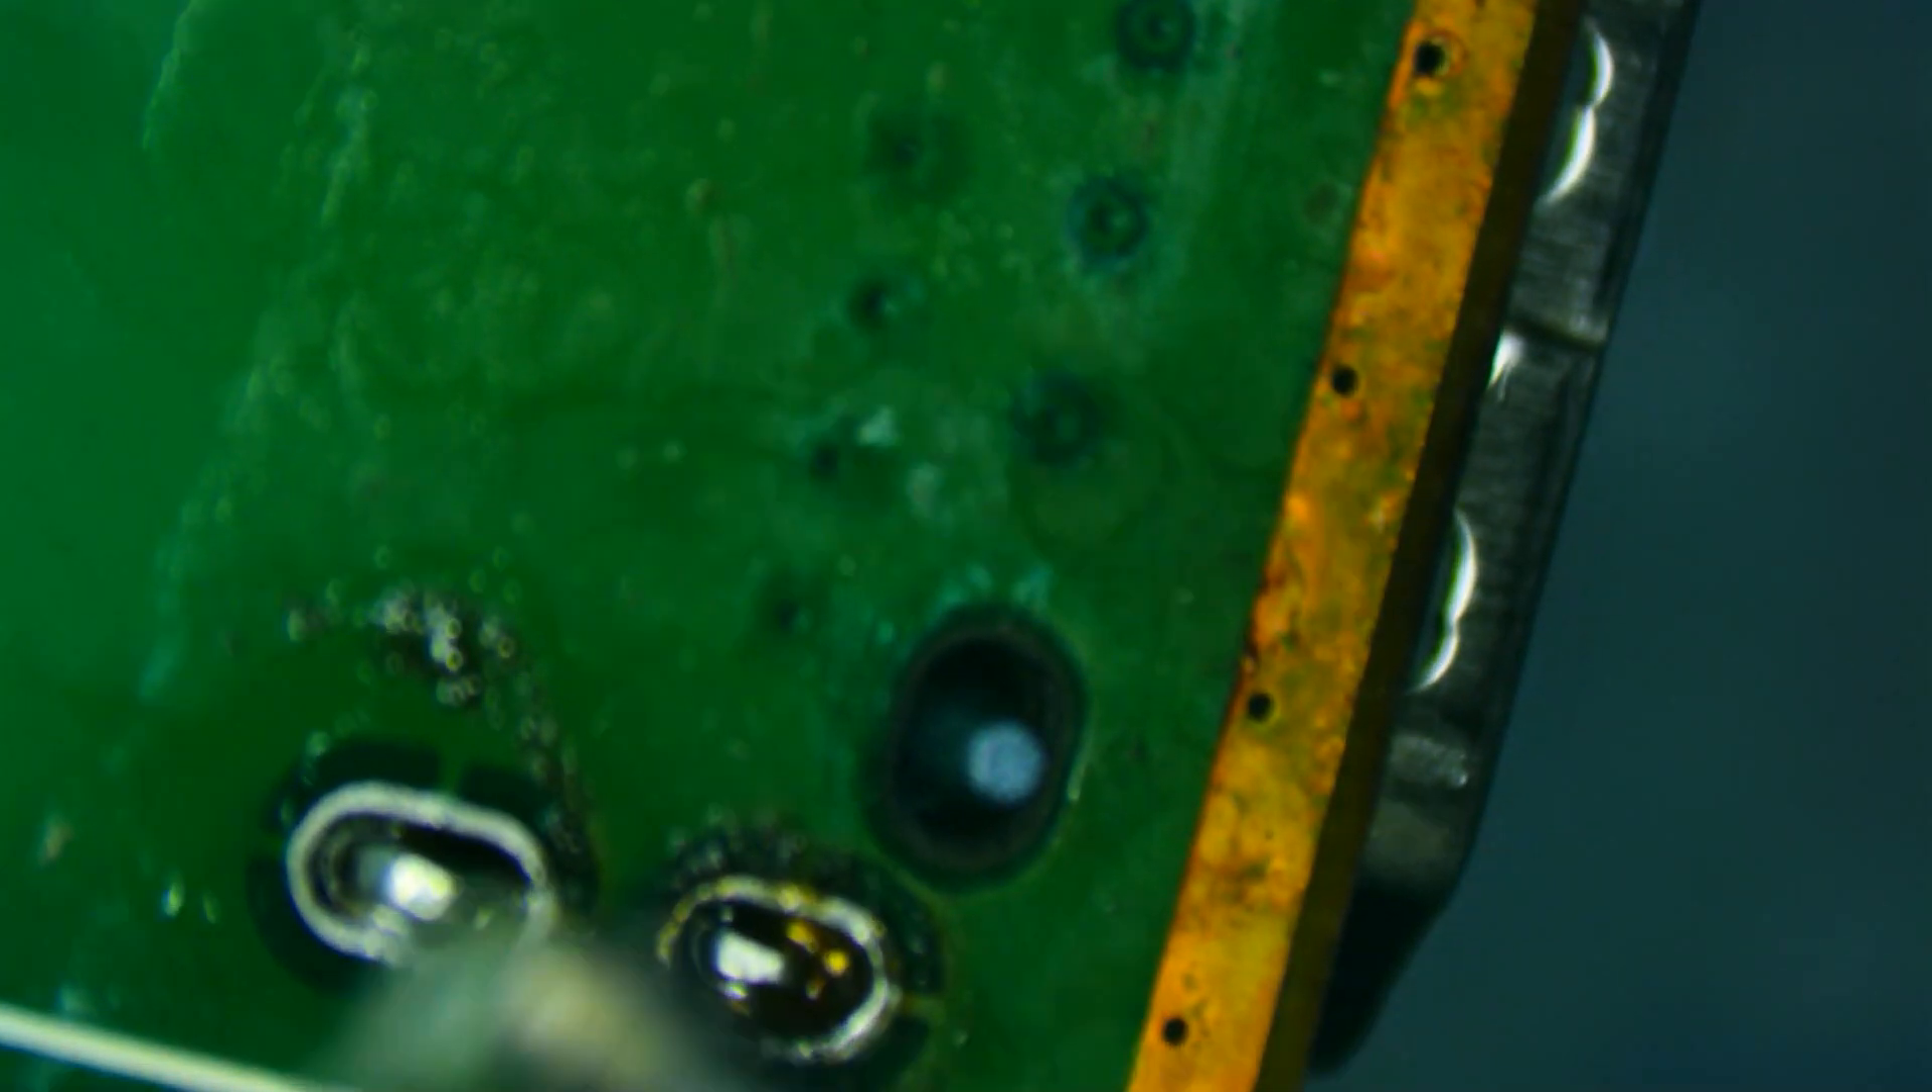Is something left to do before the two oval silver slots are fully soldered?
Yes.